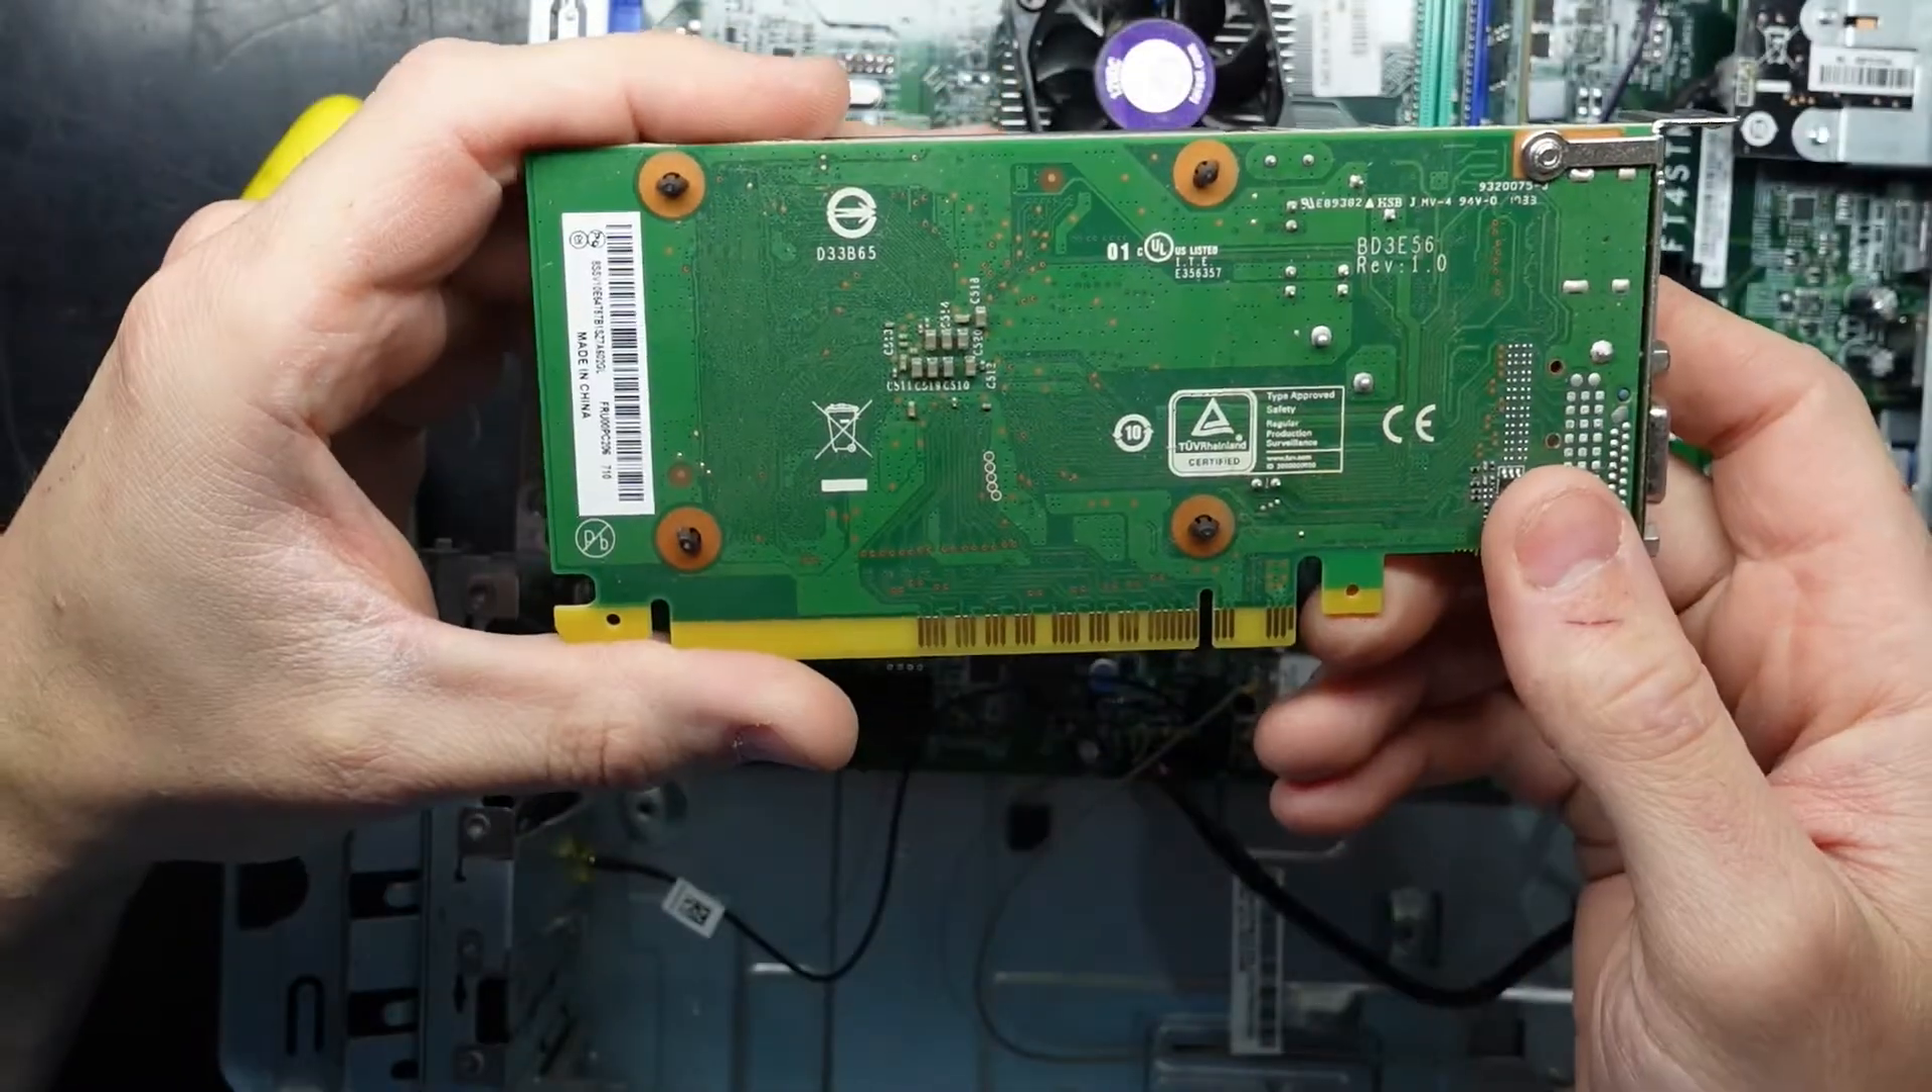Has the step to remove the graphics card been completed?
Yes.